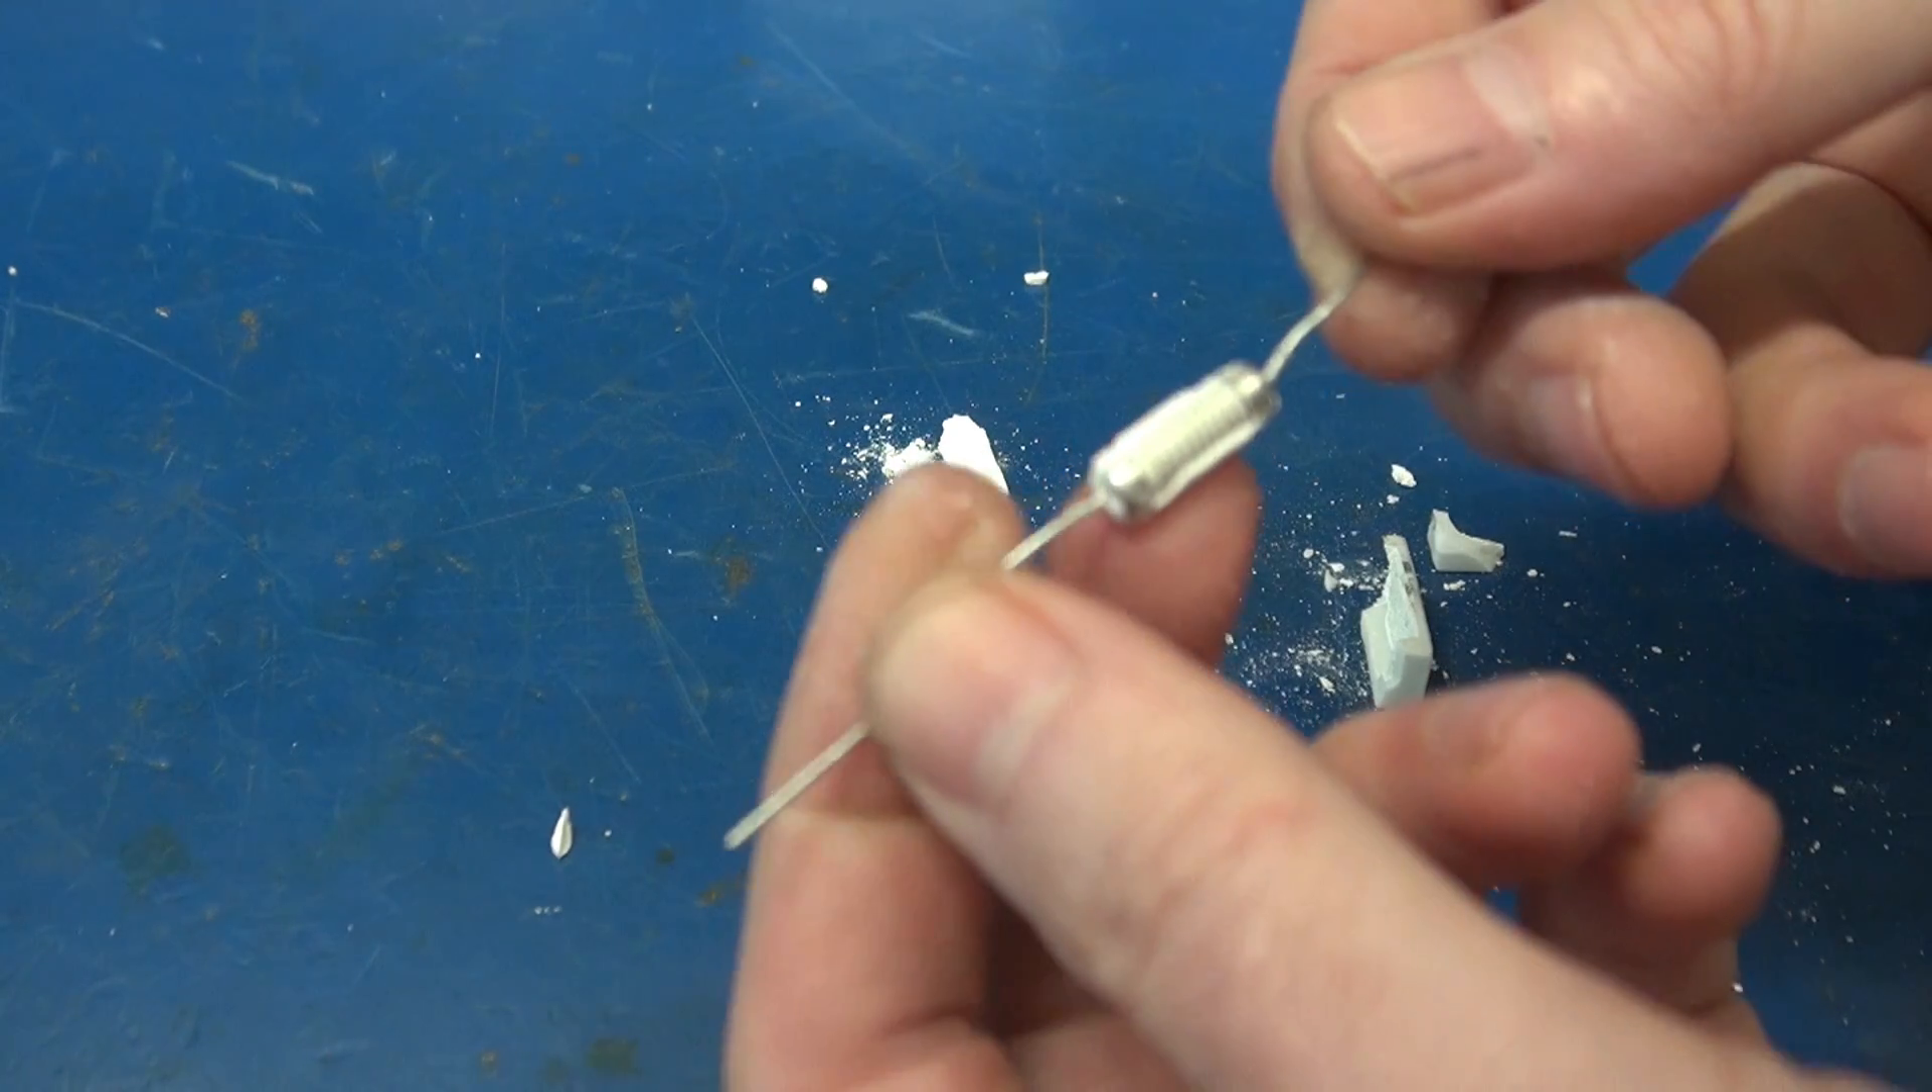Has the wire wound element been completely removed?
Yes.